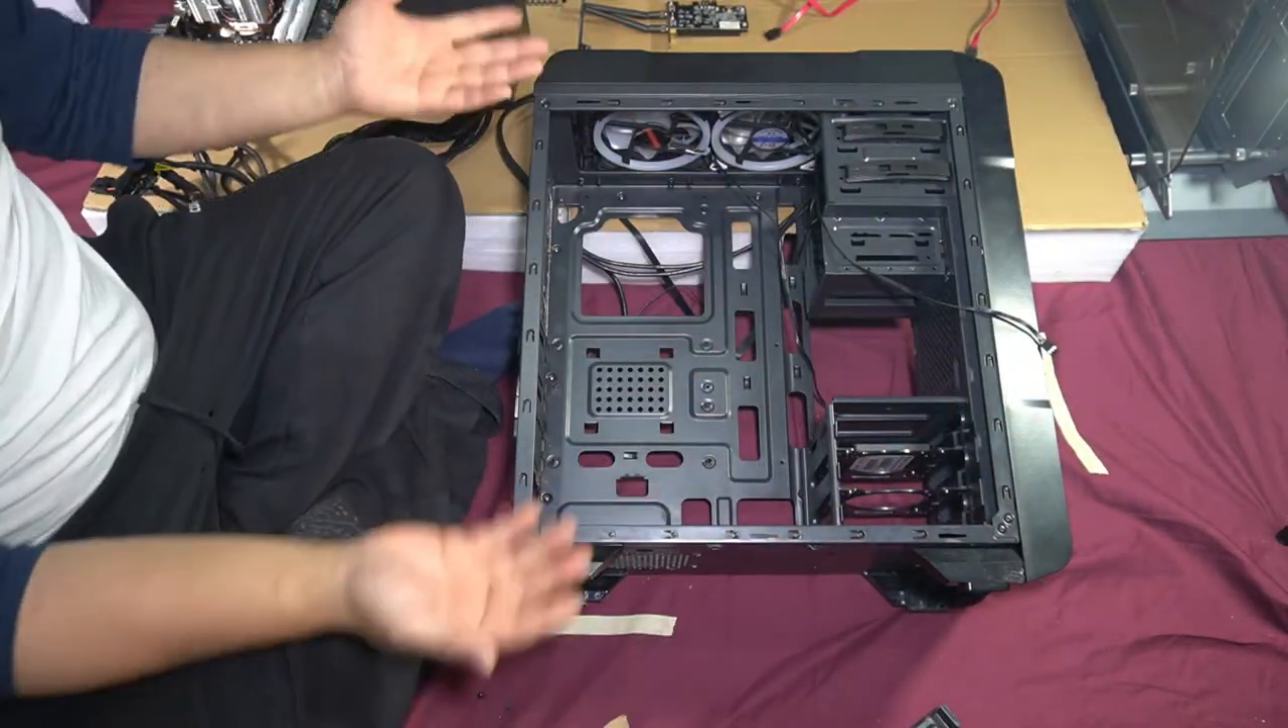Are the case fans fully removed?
No.